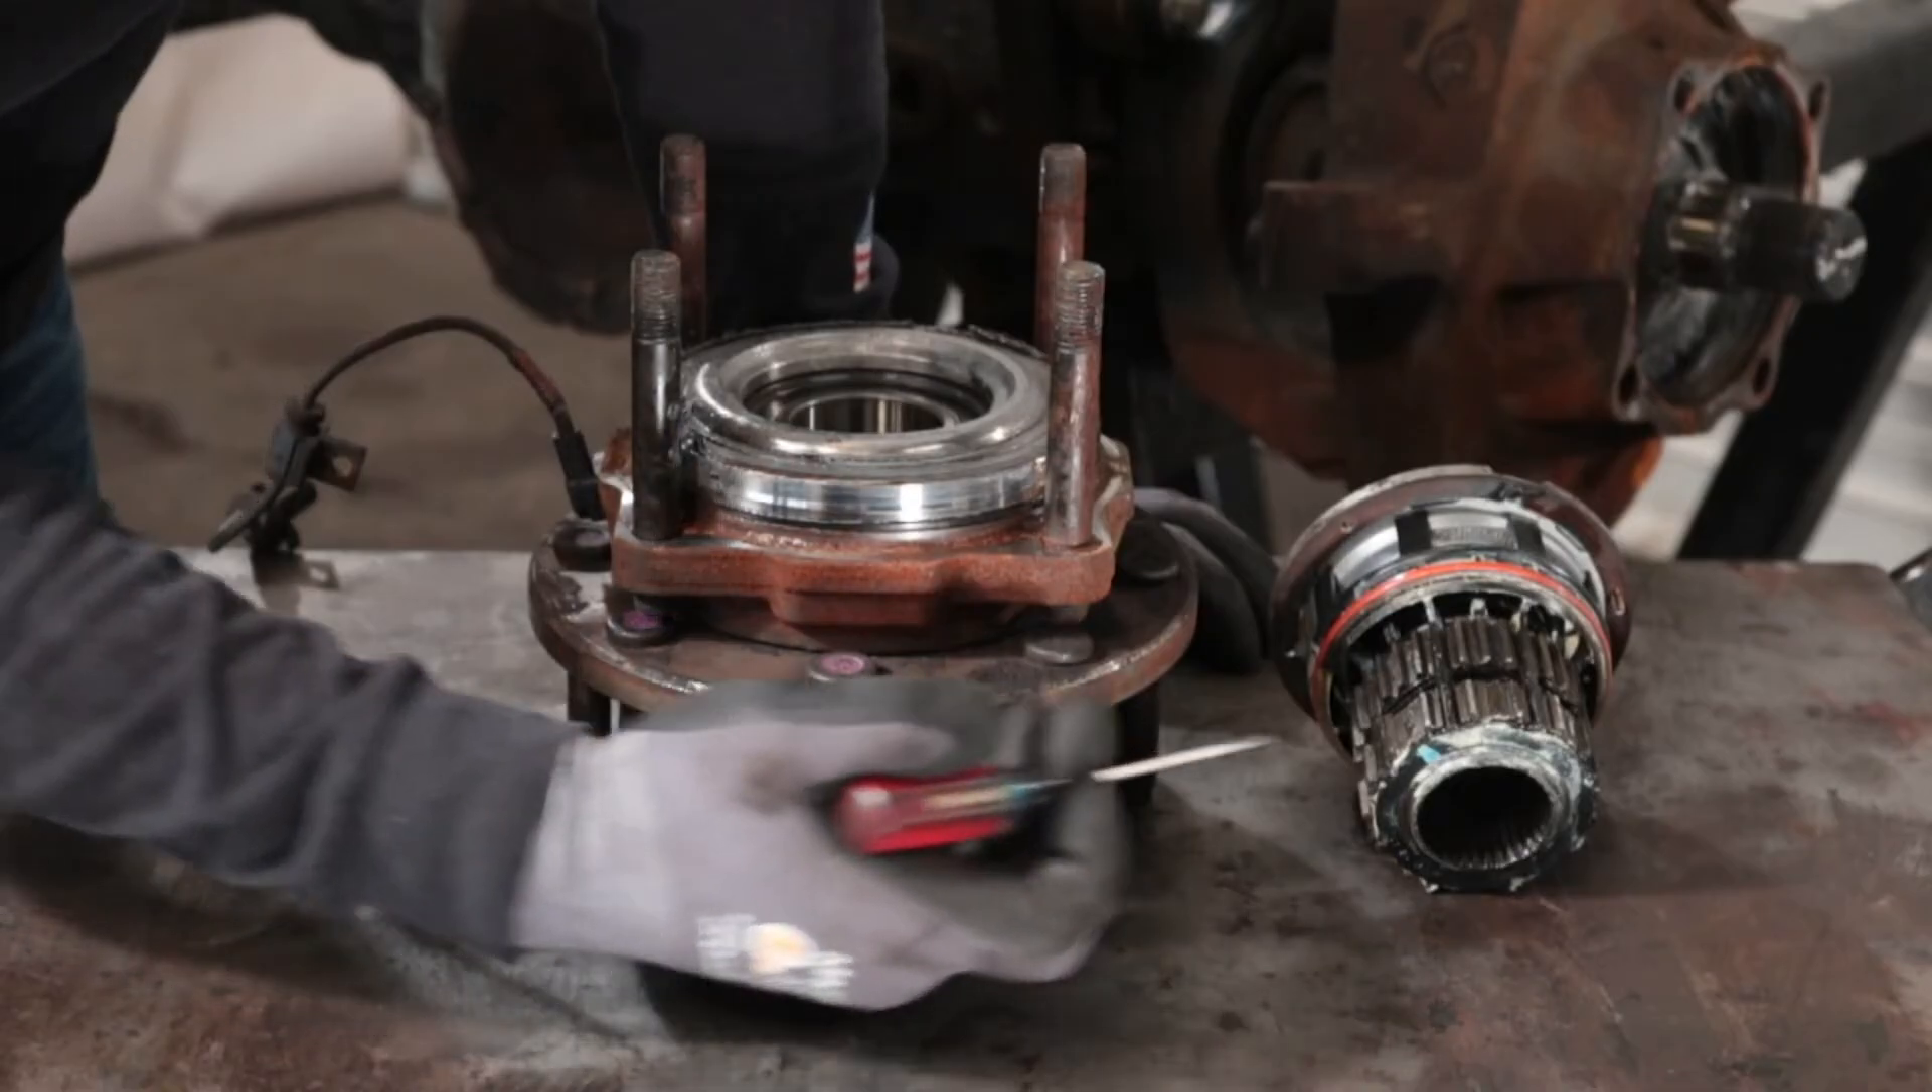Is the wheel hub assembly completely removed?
Yes.